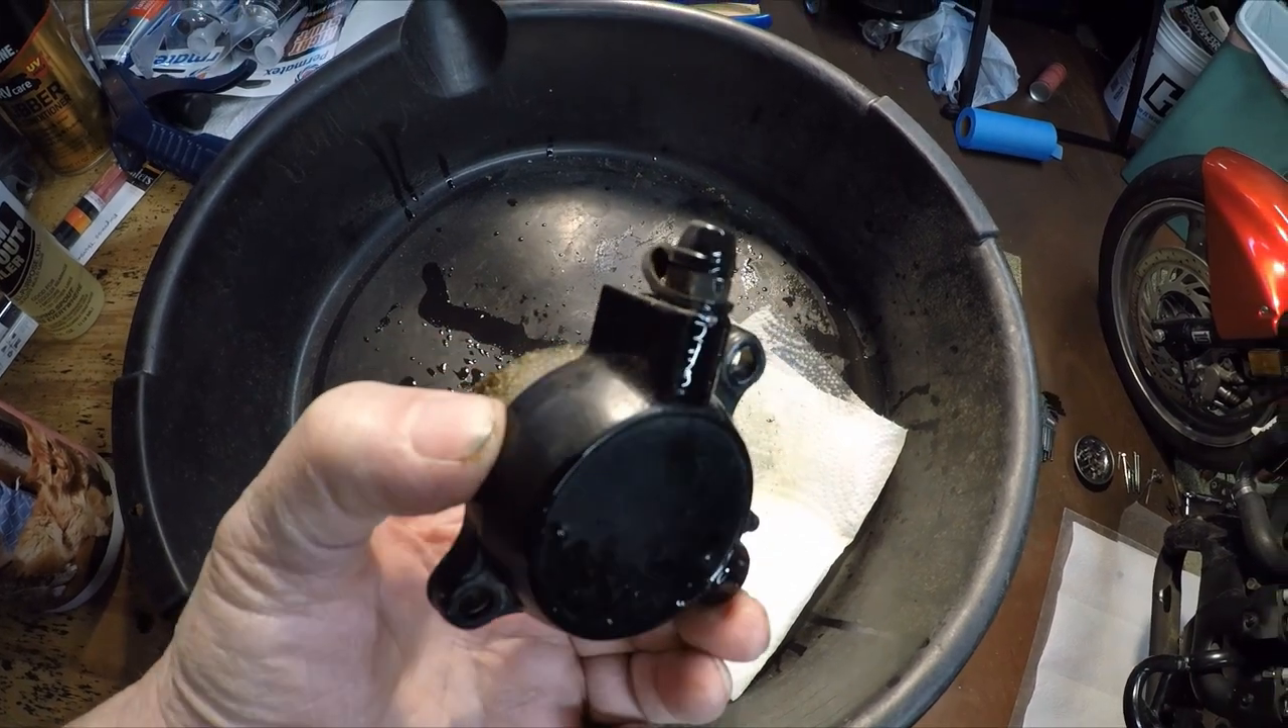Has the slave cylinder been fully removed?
Yes.